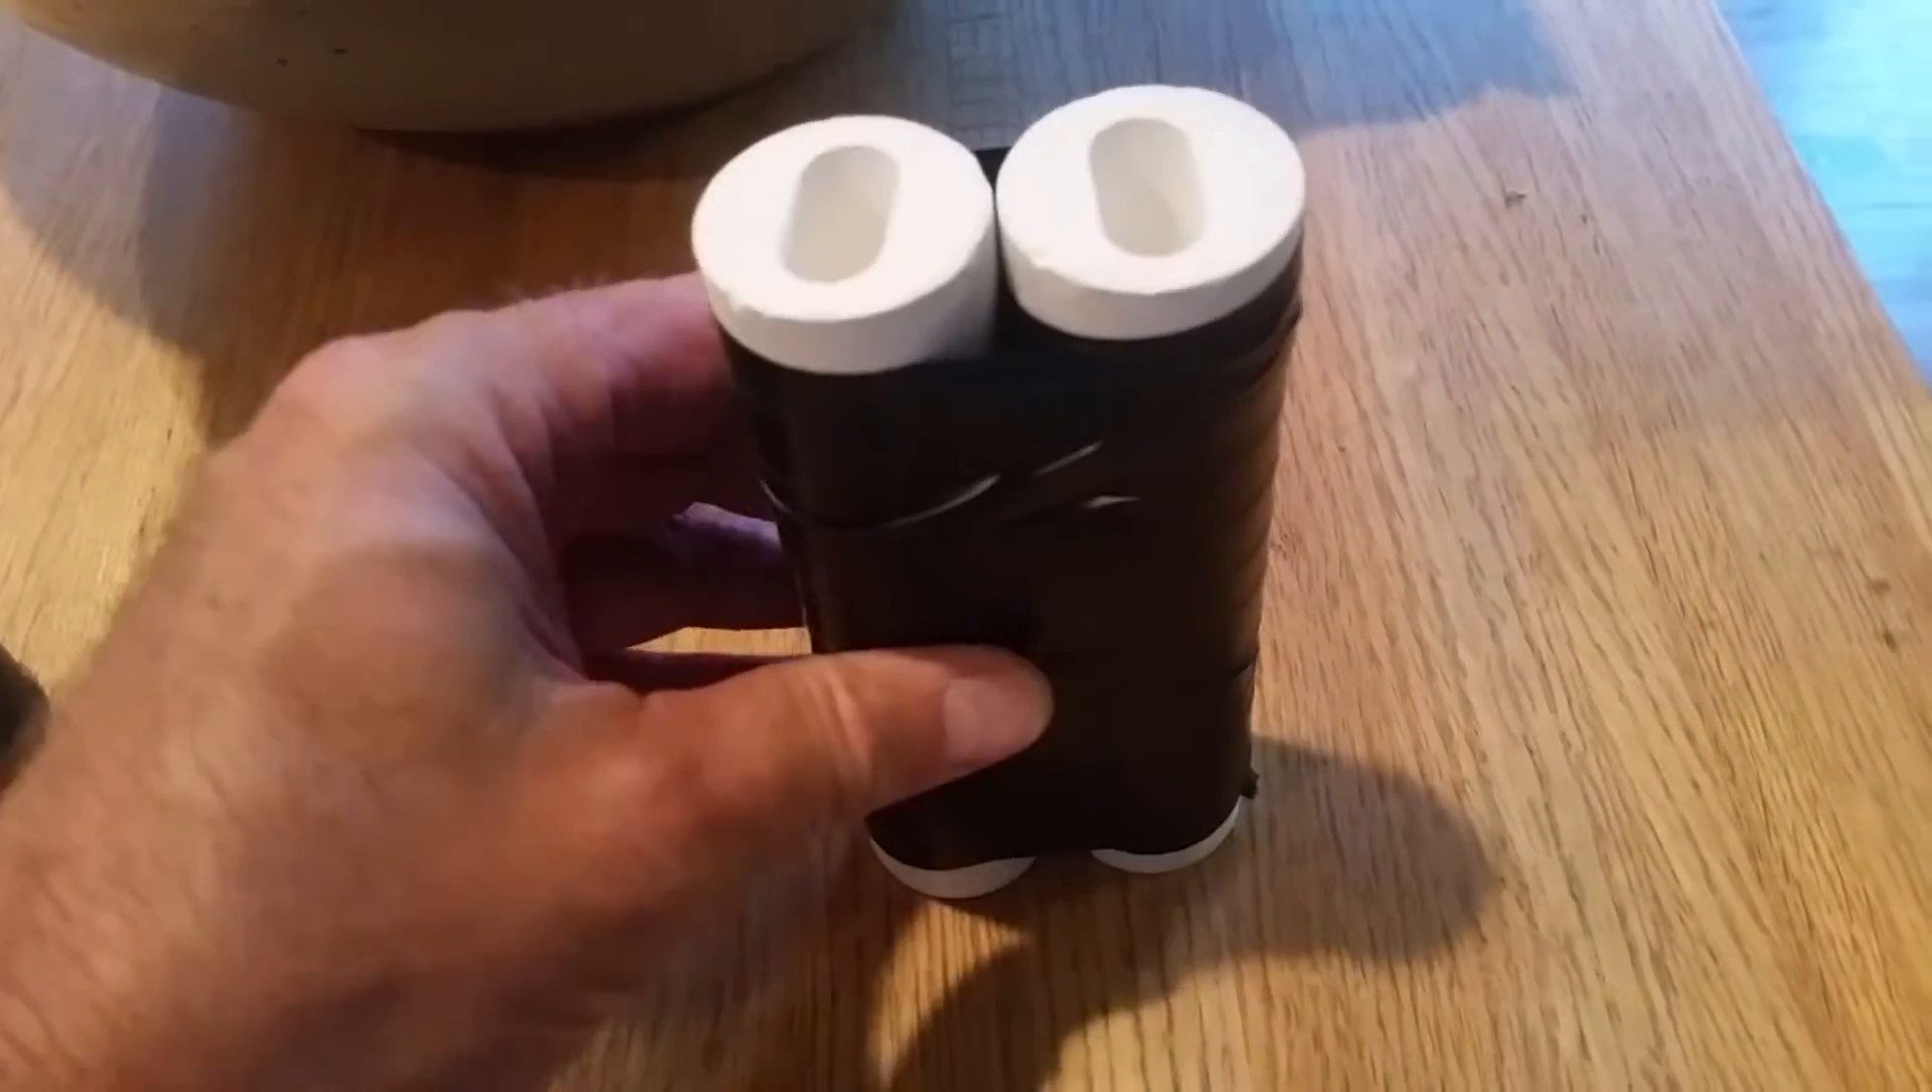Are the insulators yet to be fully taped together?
No.